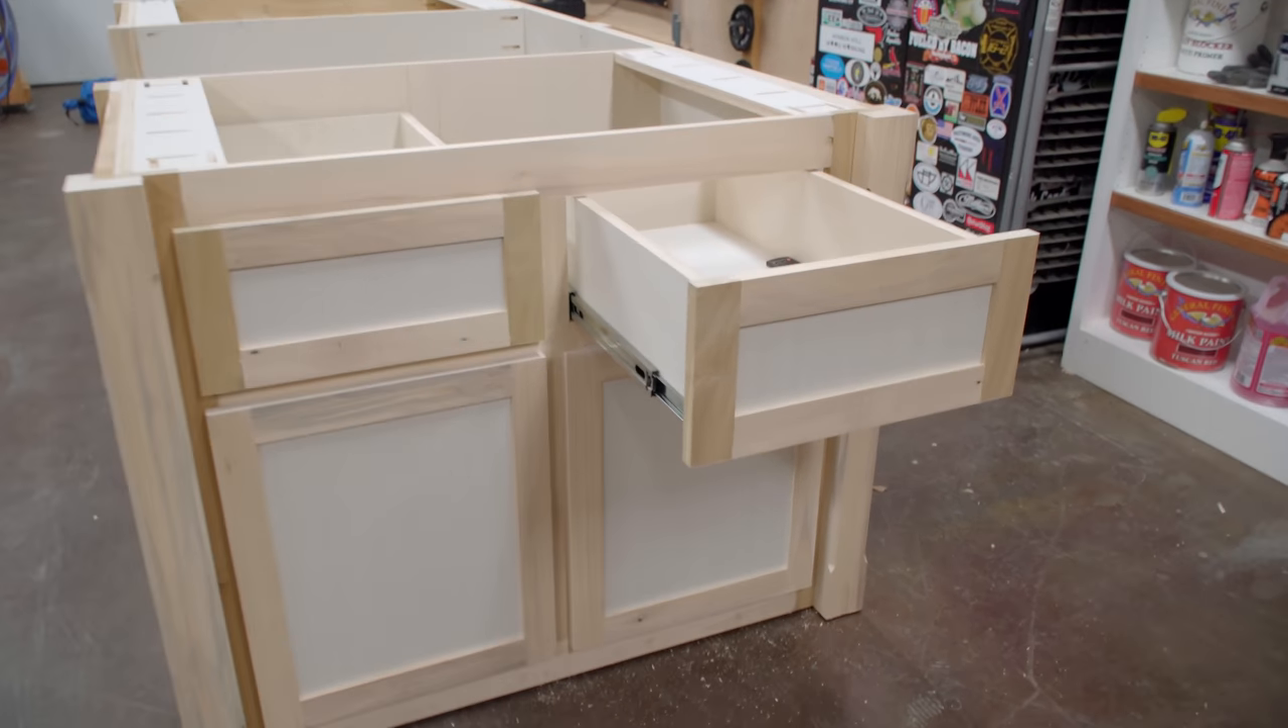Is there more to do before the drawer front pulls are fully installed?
Yes.